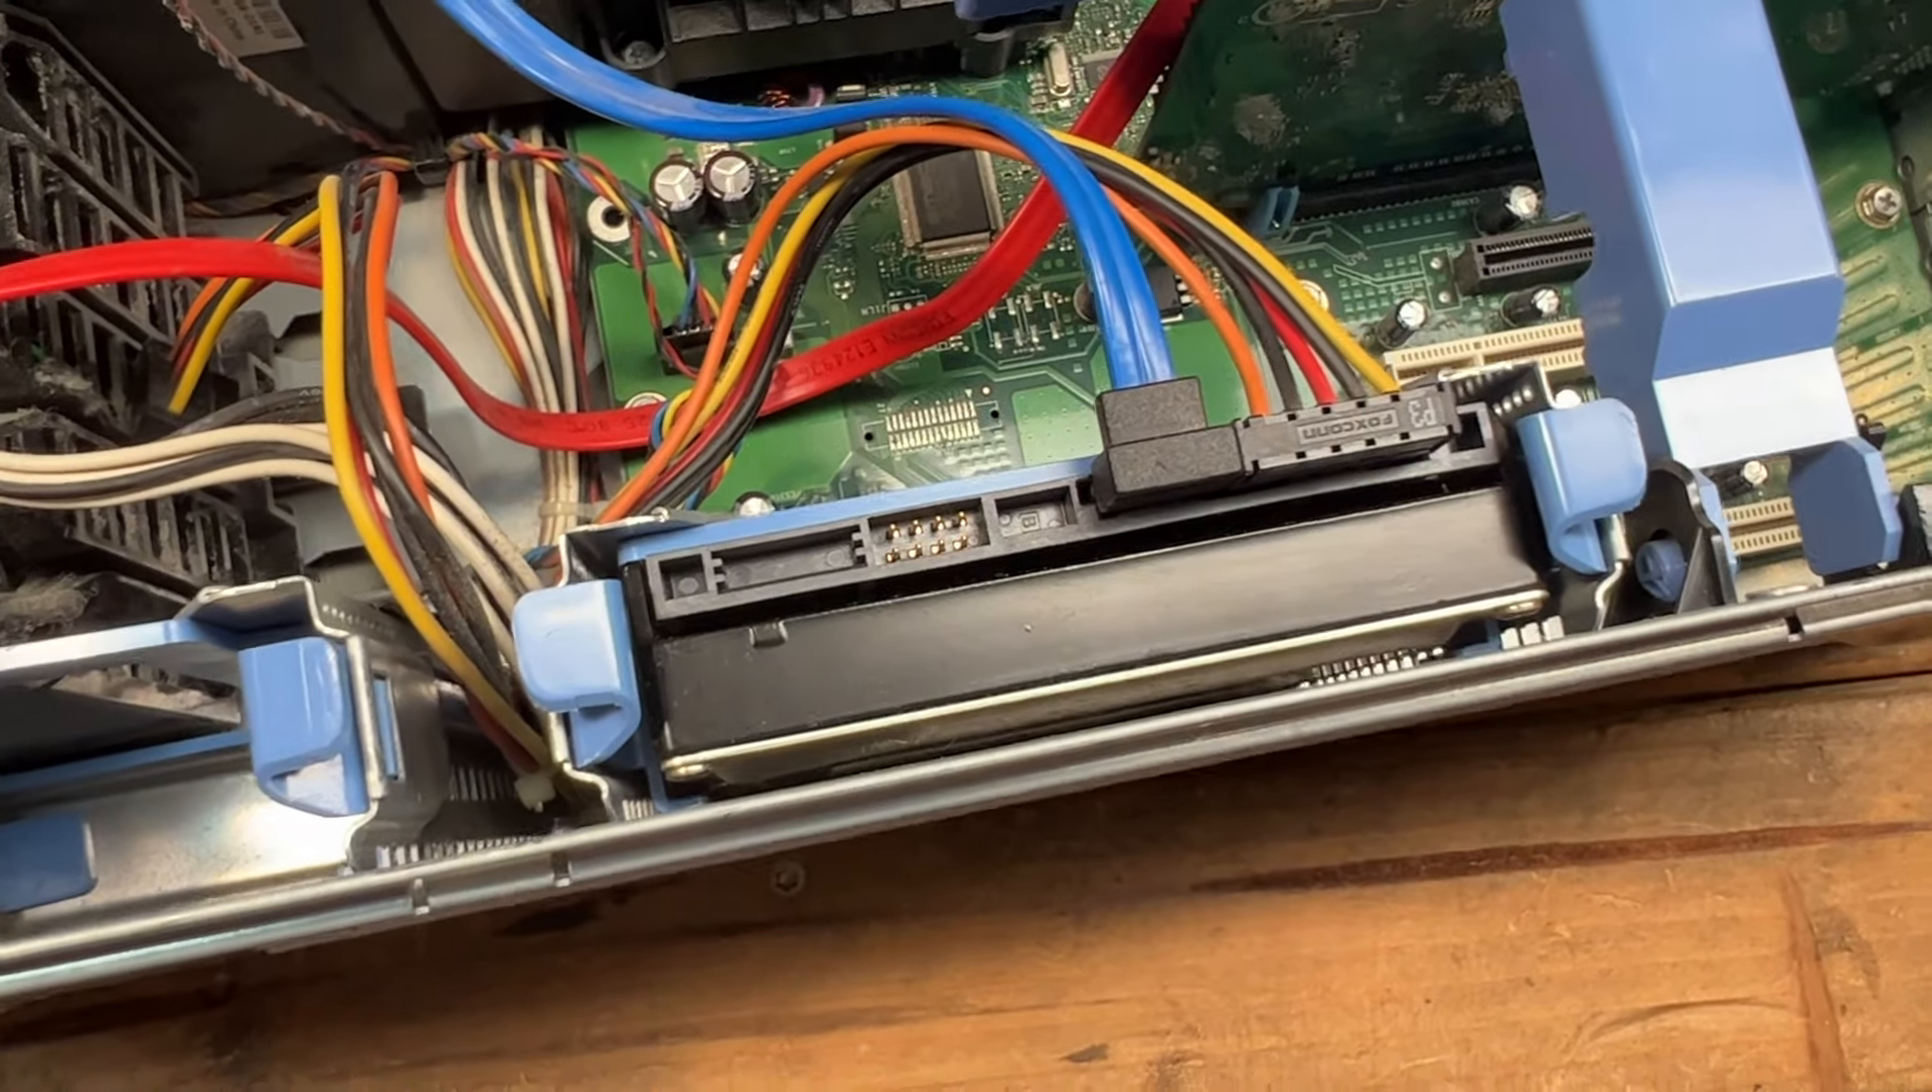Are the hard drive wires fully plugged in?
Yes.